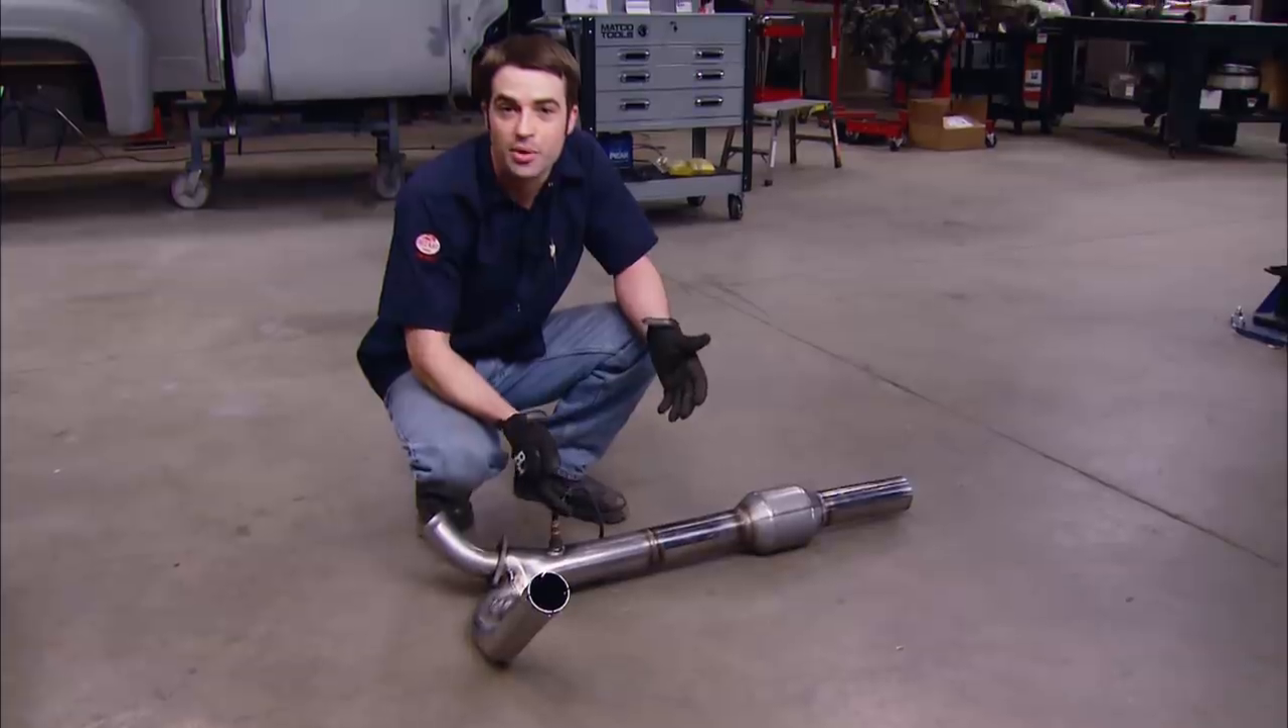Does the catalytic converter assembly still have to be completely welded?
No.